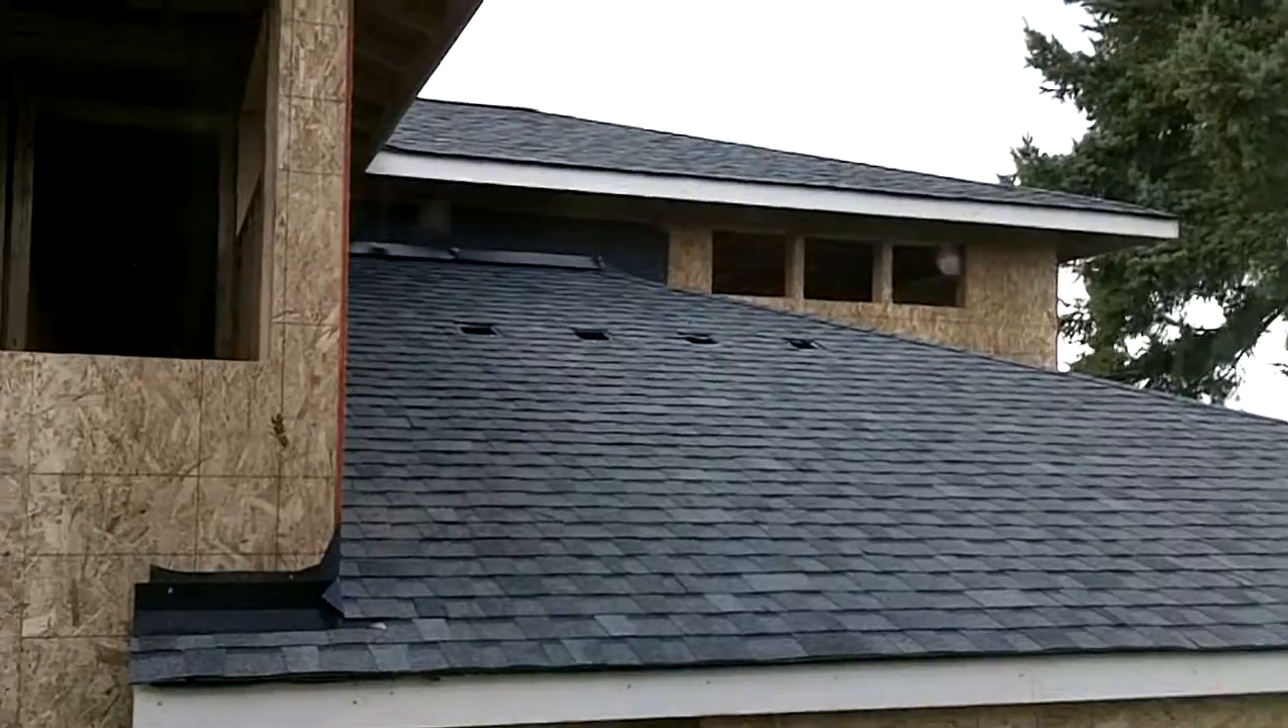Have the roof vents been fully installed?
No.